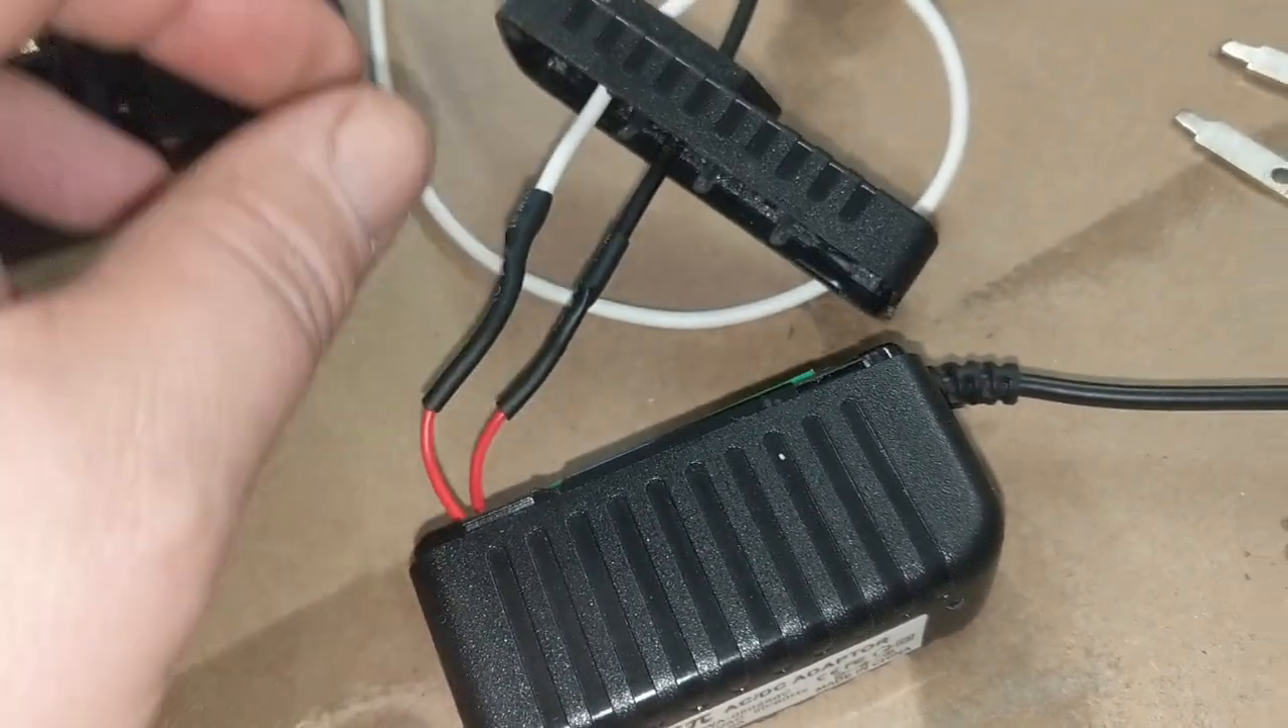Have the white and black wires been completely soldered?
Yes.